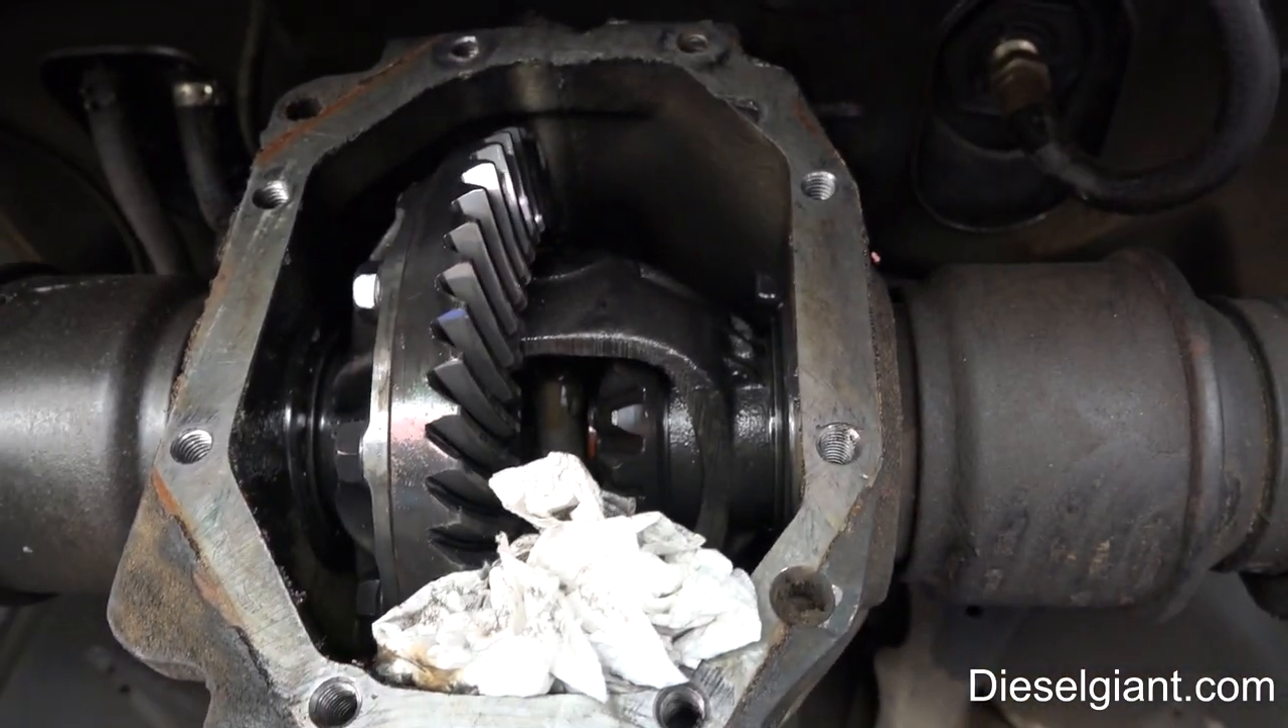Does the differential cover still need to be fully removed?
No.